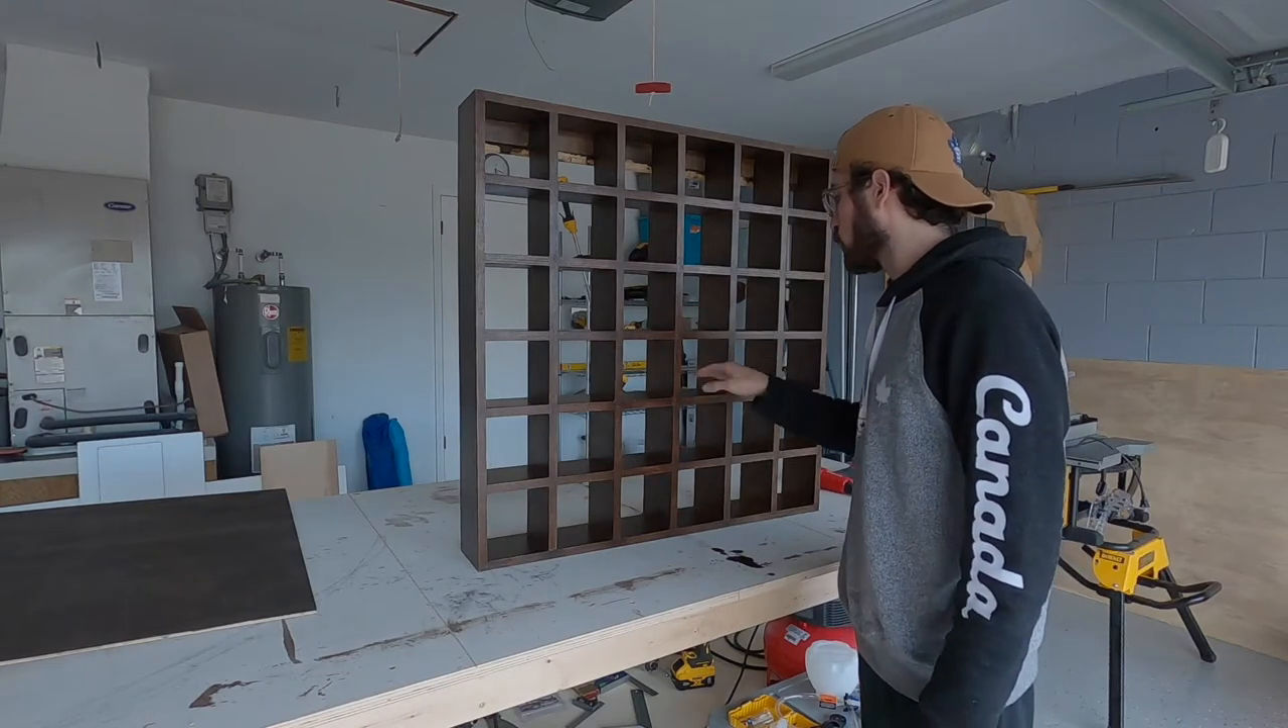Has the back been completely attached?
No.